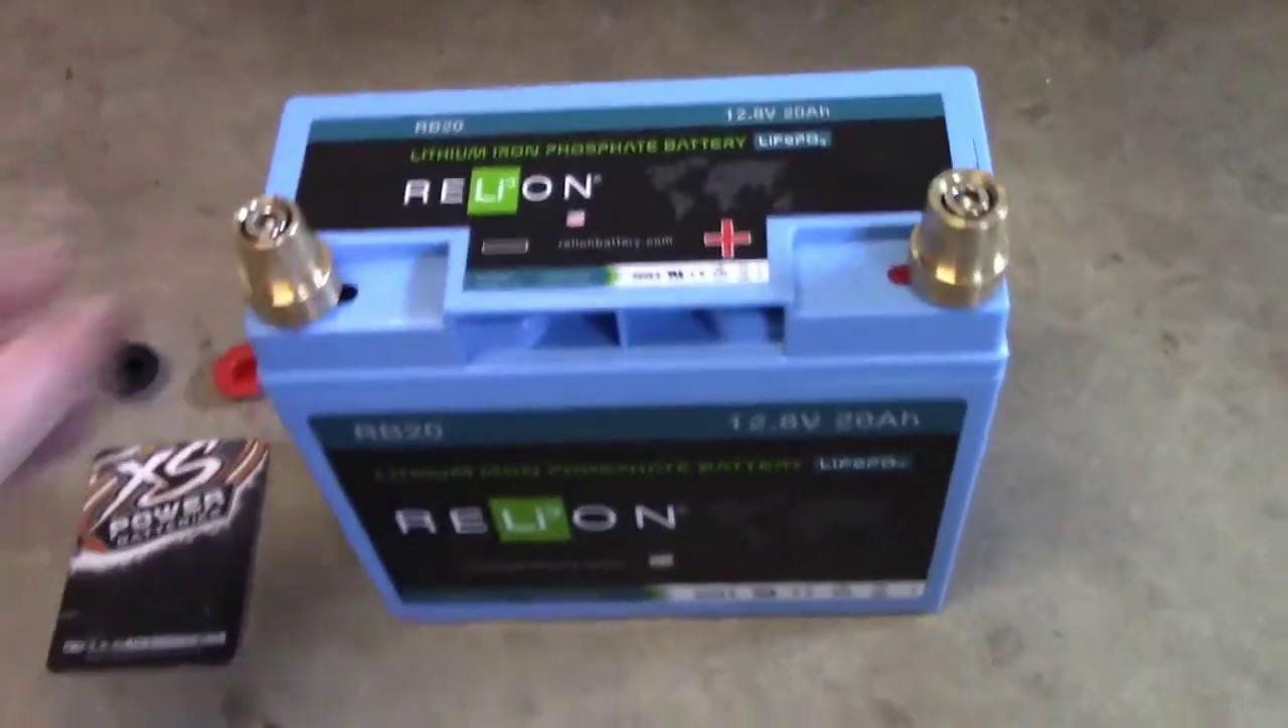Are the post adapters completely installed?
Yes.